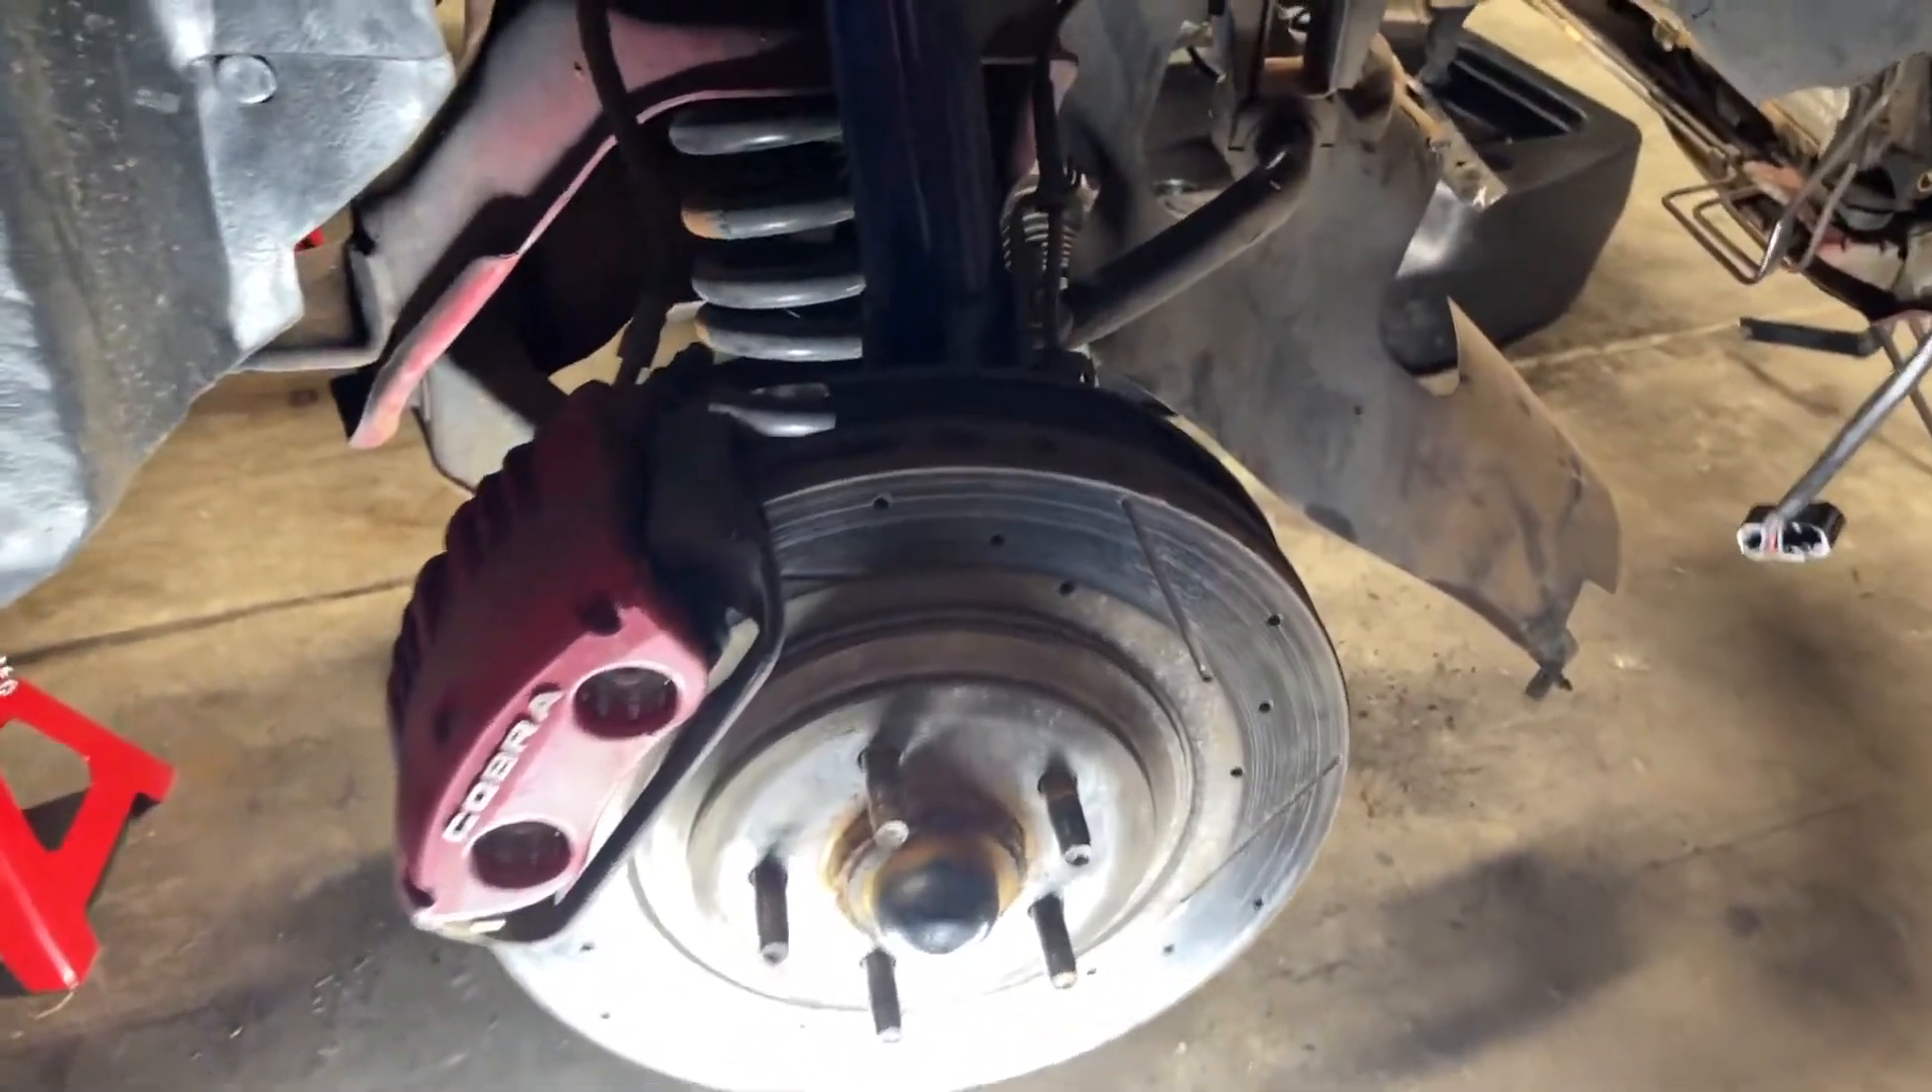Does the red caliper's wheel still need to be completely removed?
No.